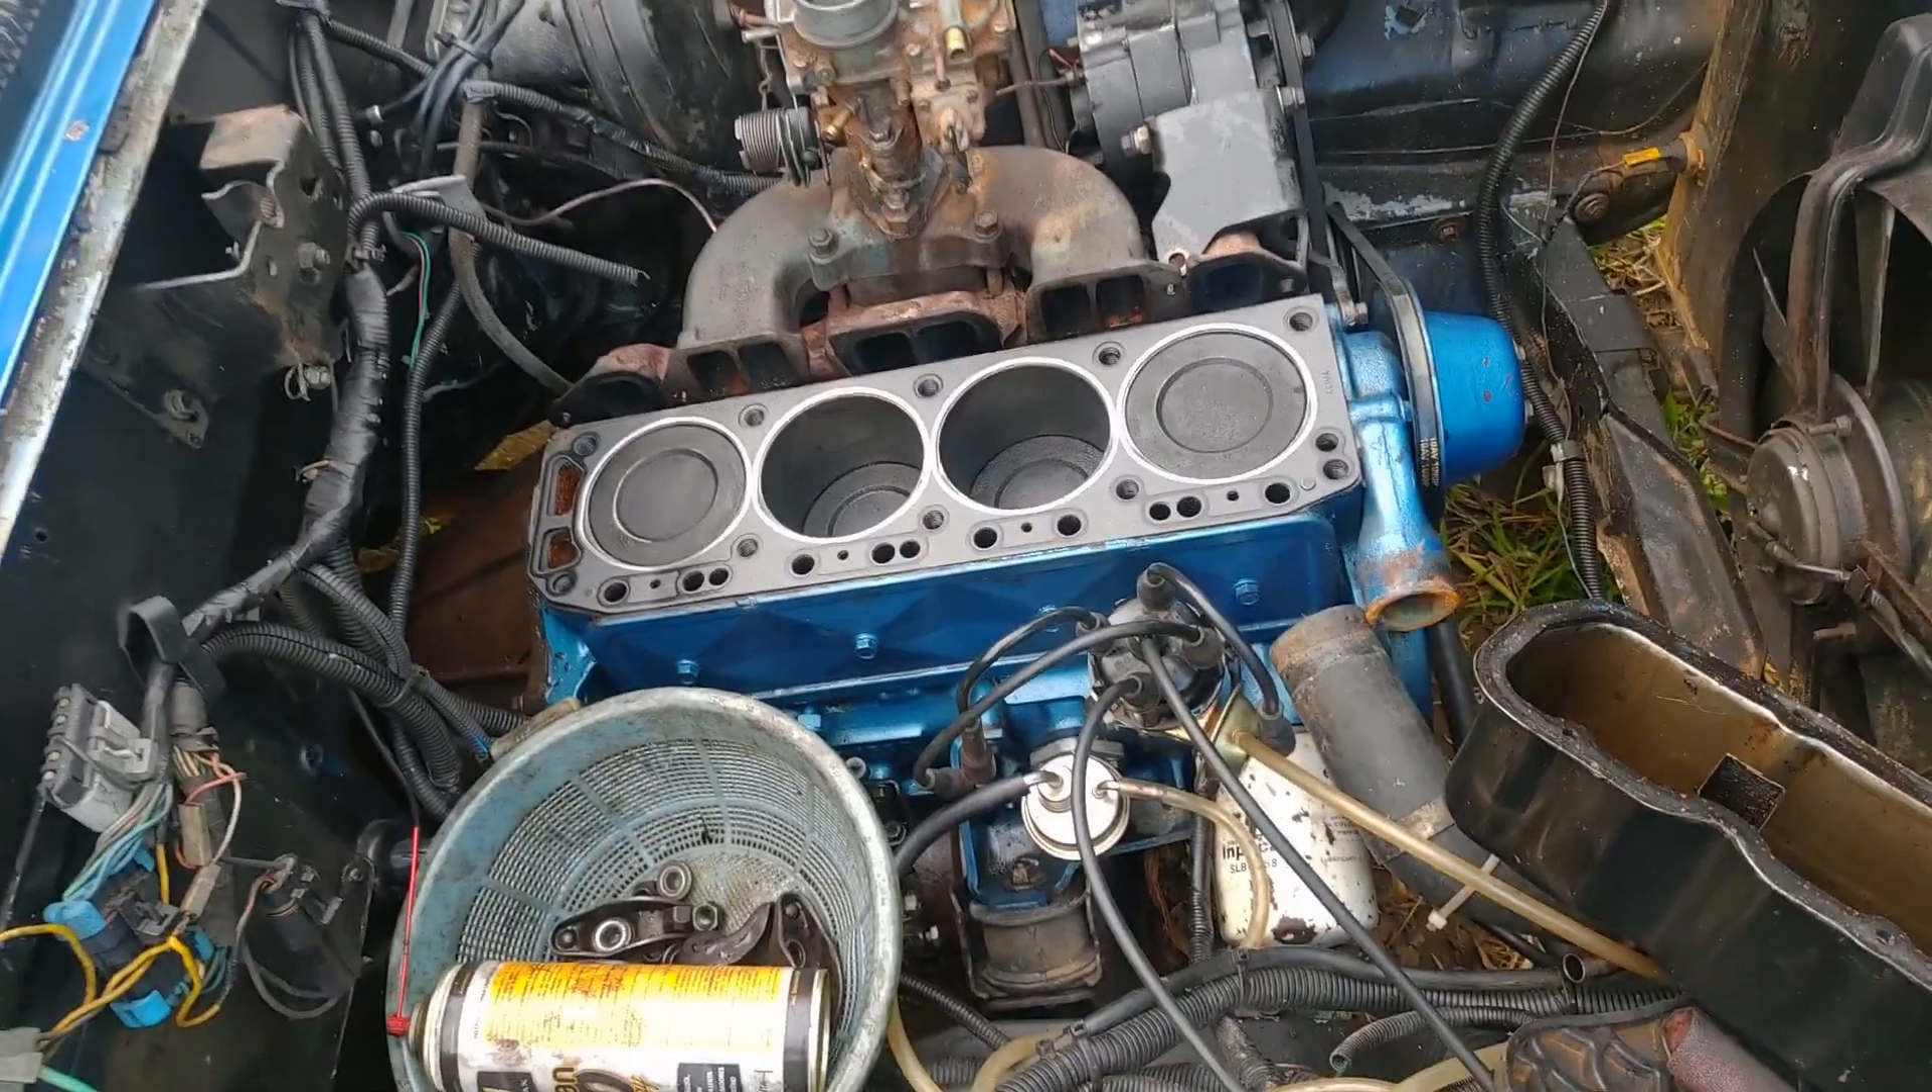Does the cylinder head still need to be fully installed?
Yes.